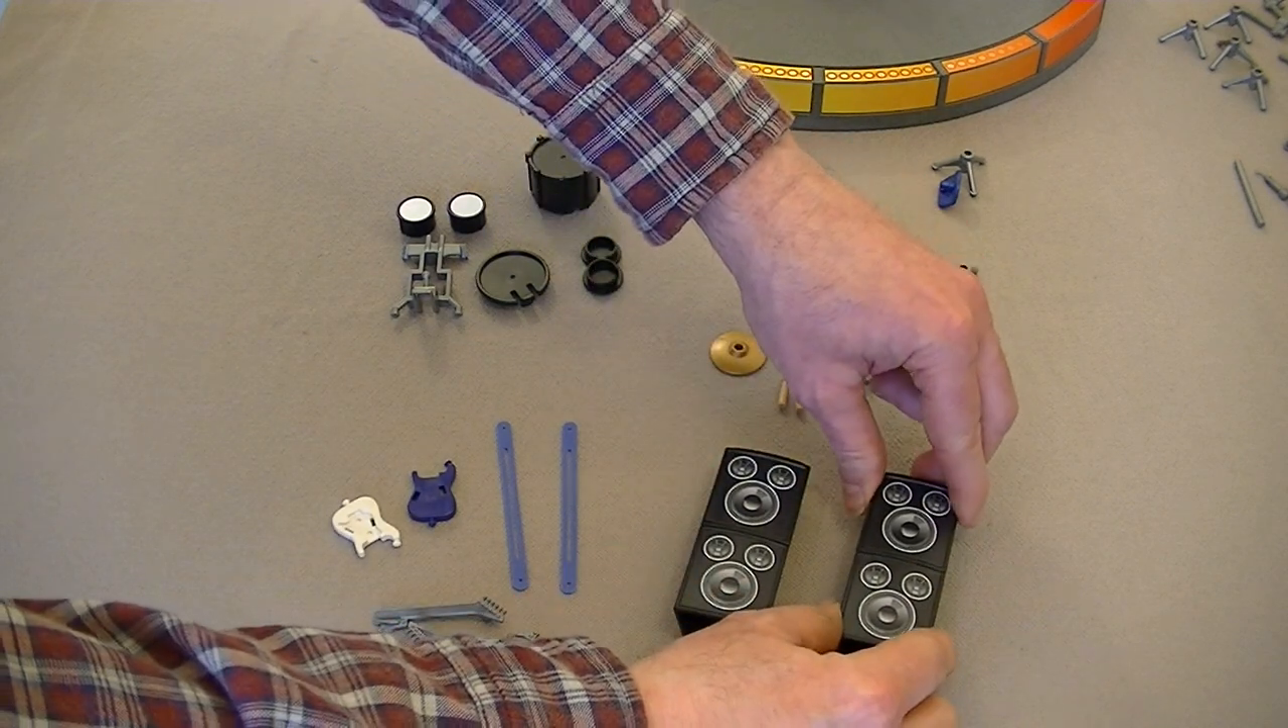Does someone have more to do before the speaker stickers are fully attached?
No.